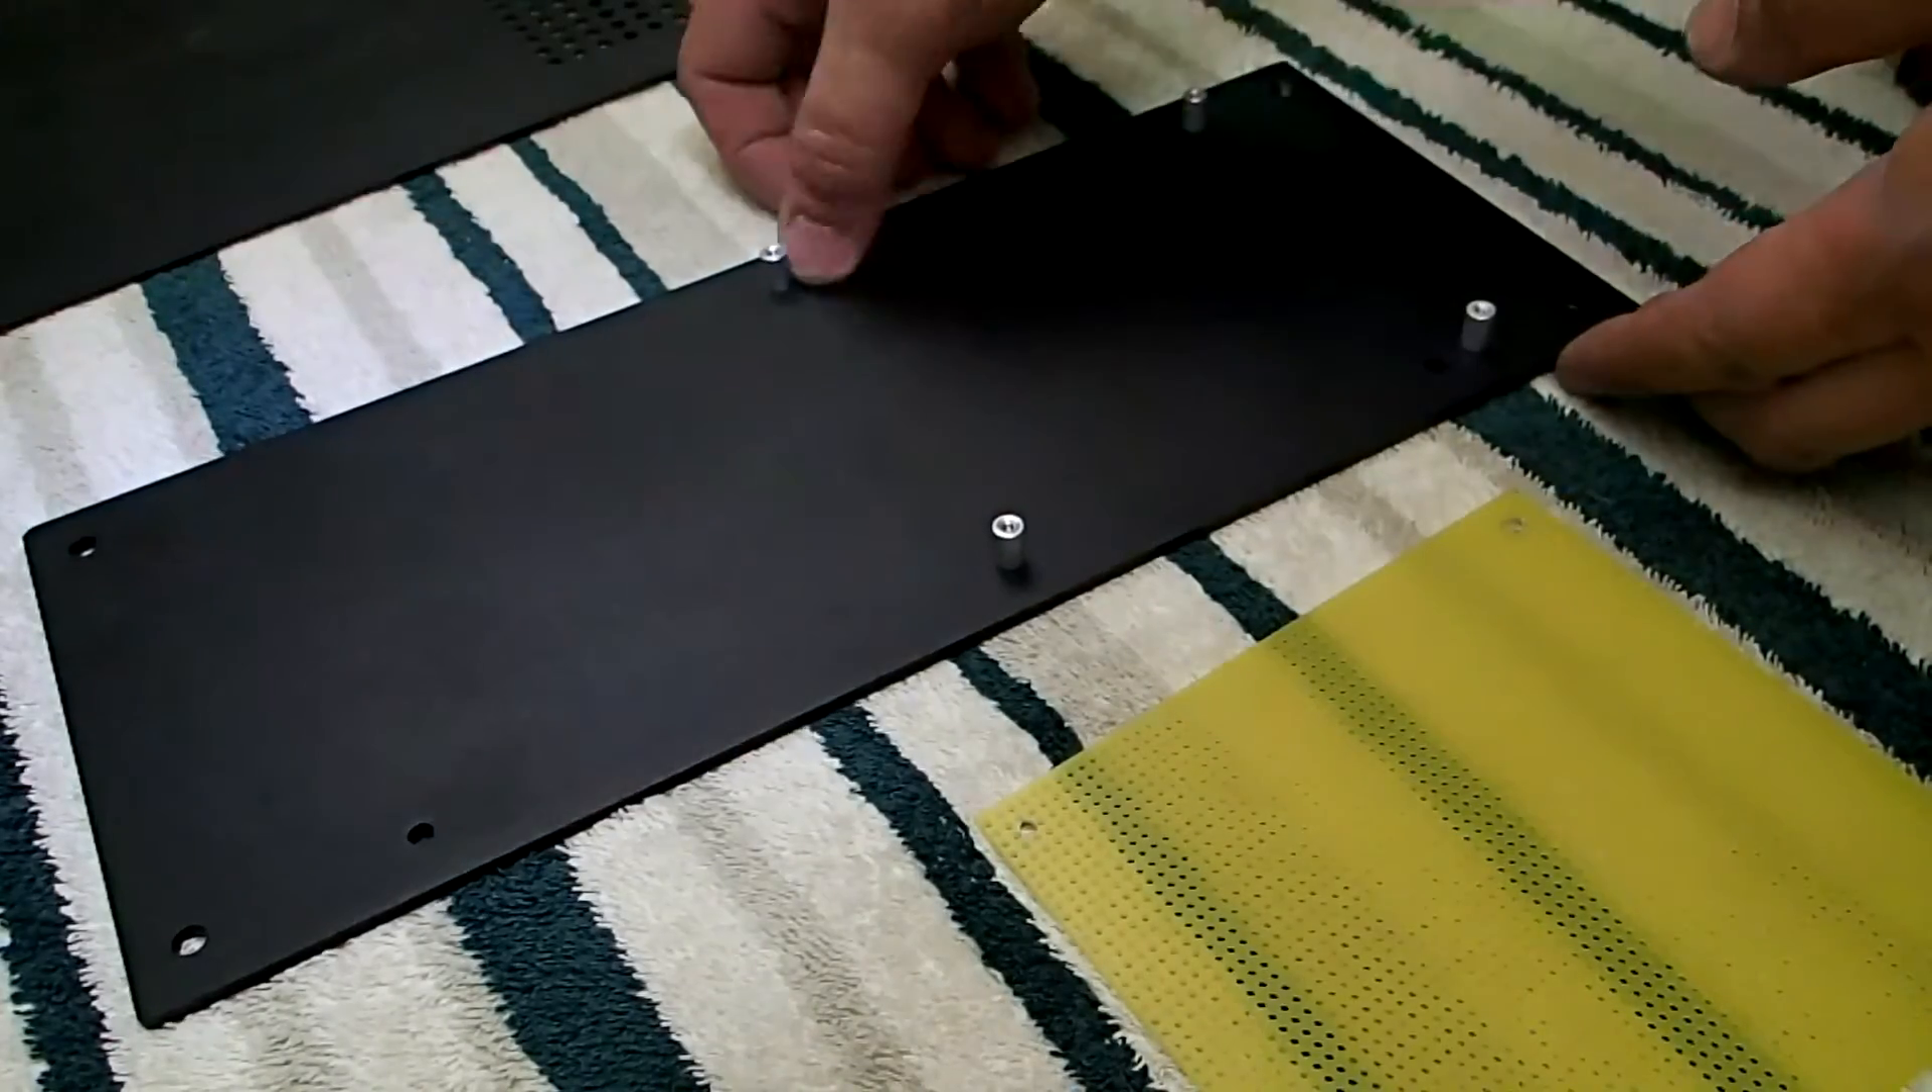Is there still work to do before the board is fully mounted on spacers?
Yes.